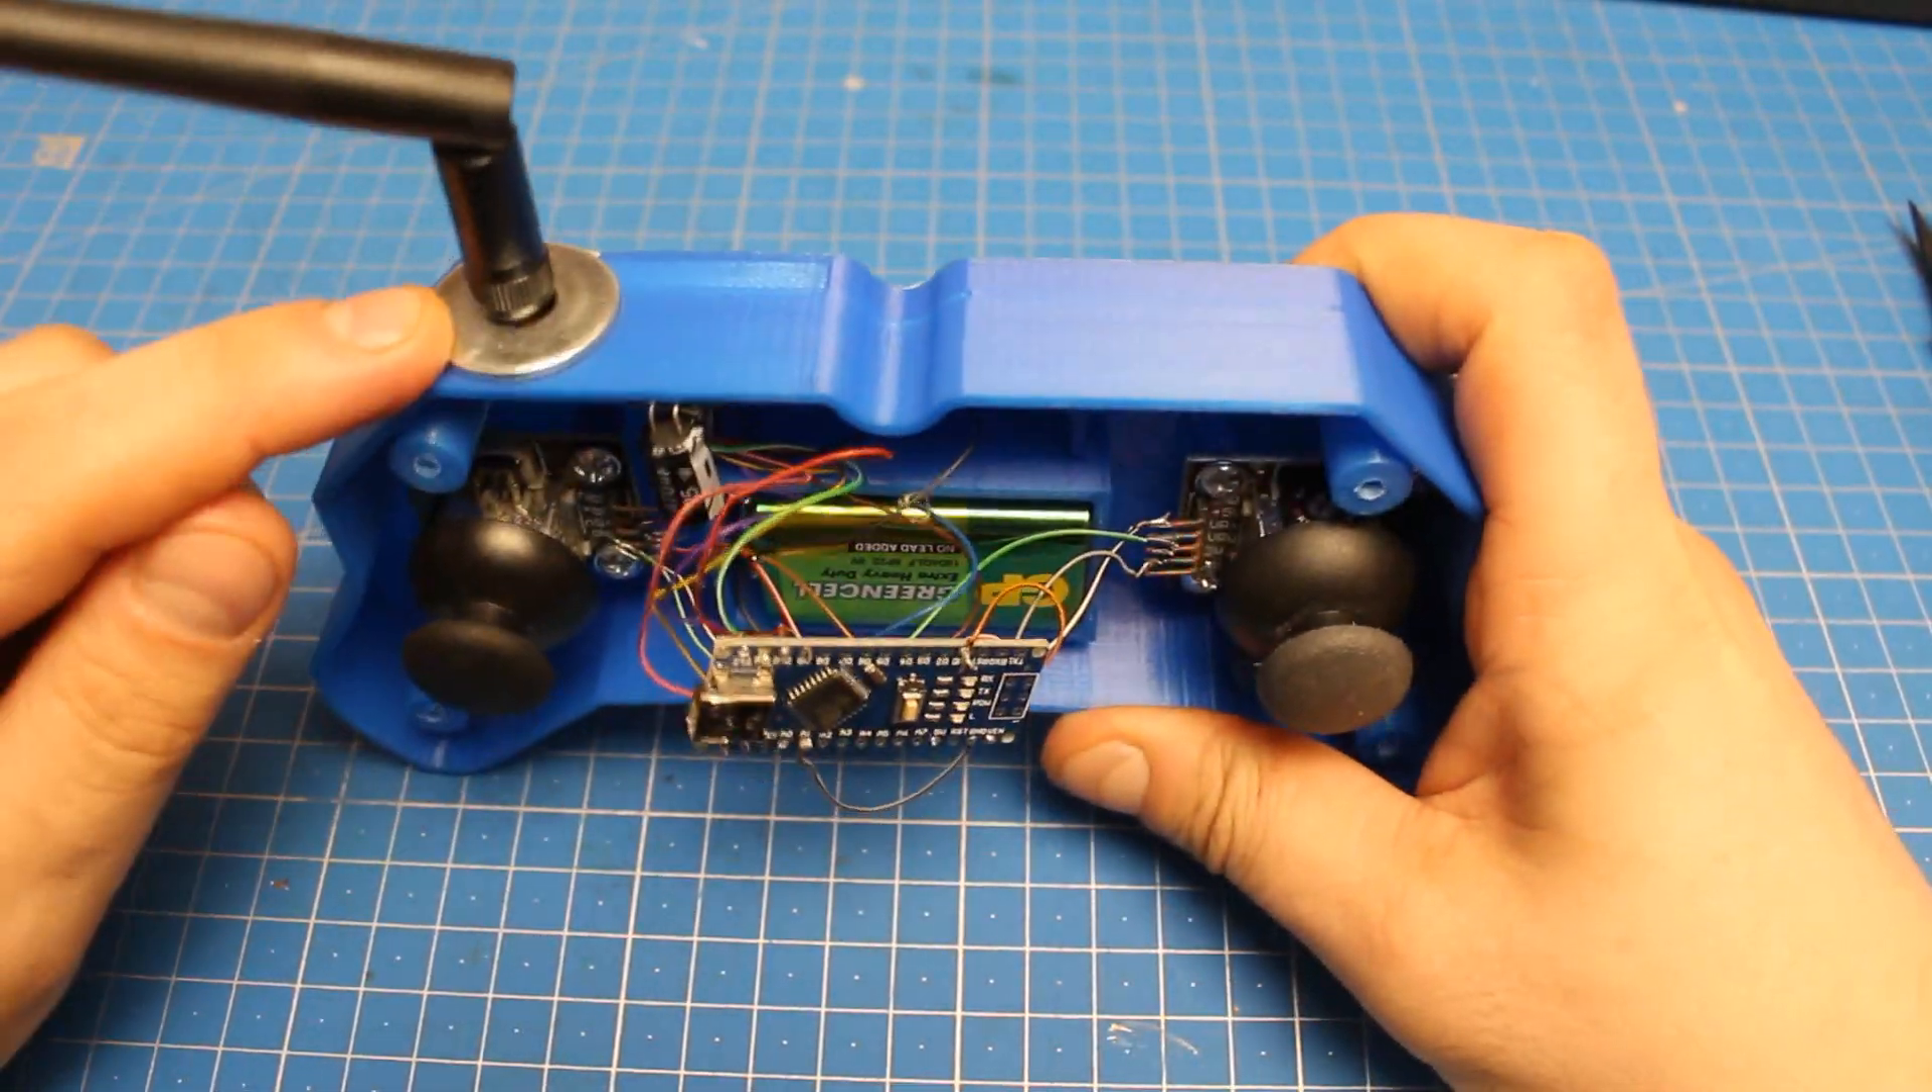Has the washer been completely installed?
Yes.